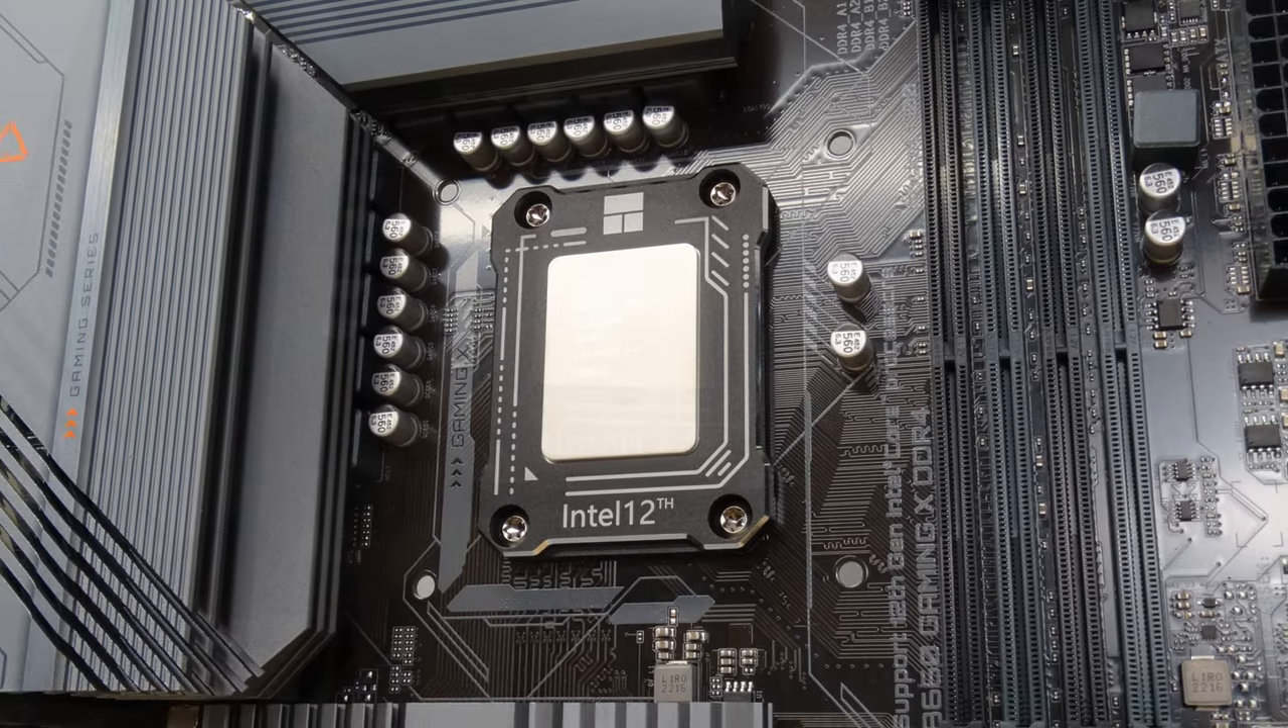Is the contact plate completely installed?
Yes.